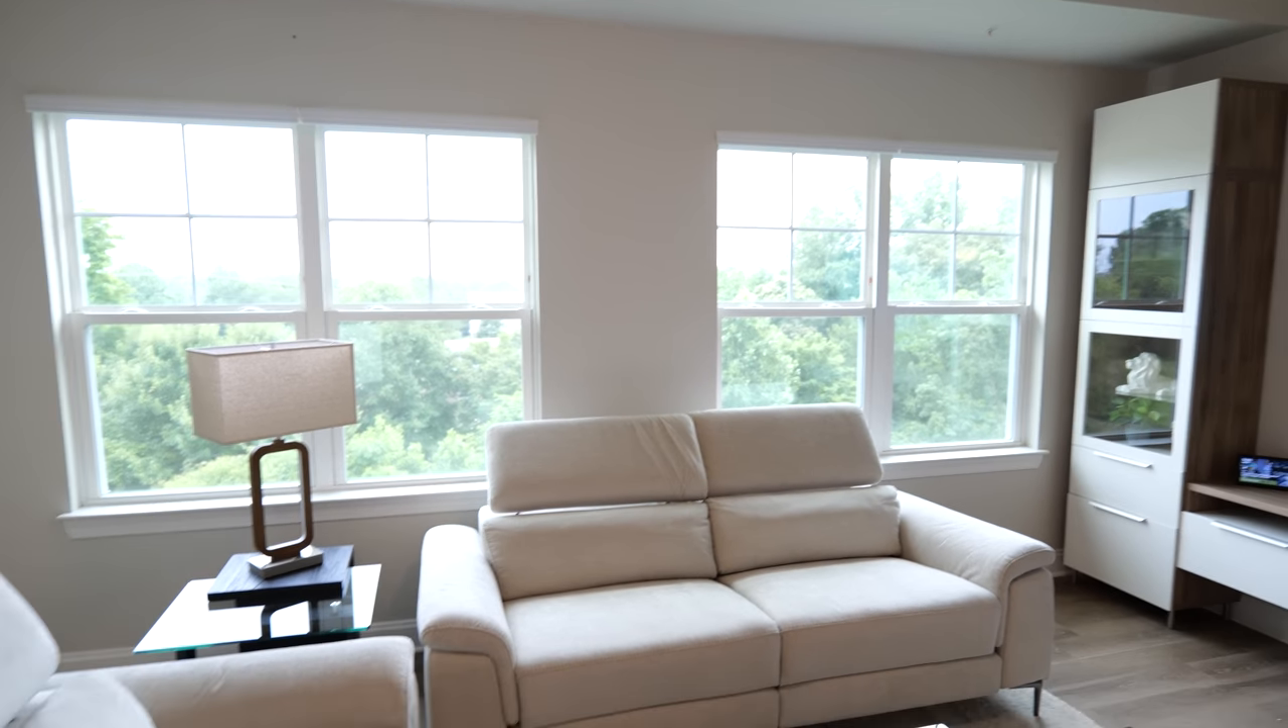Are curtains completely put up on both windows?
No.